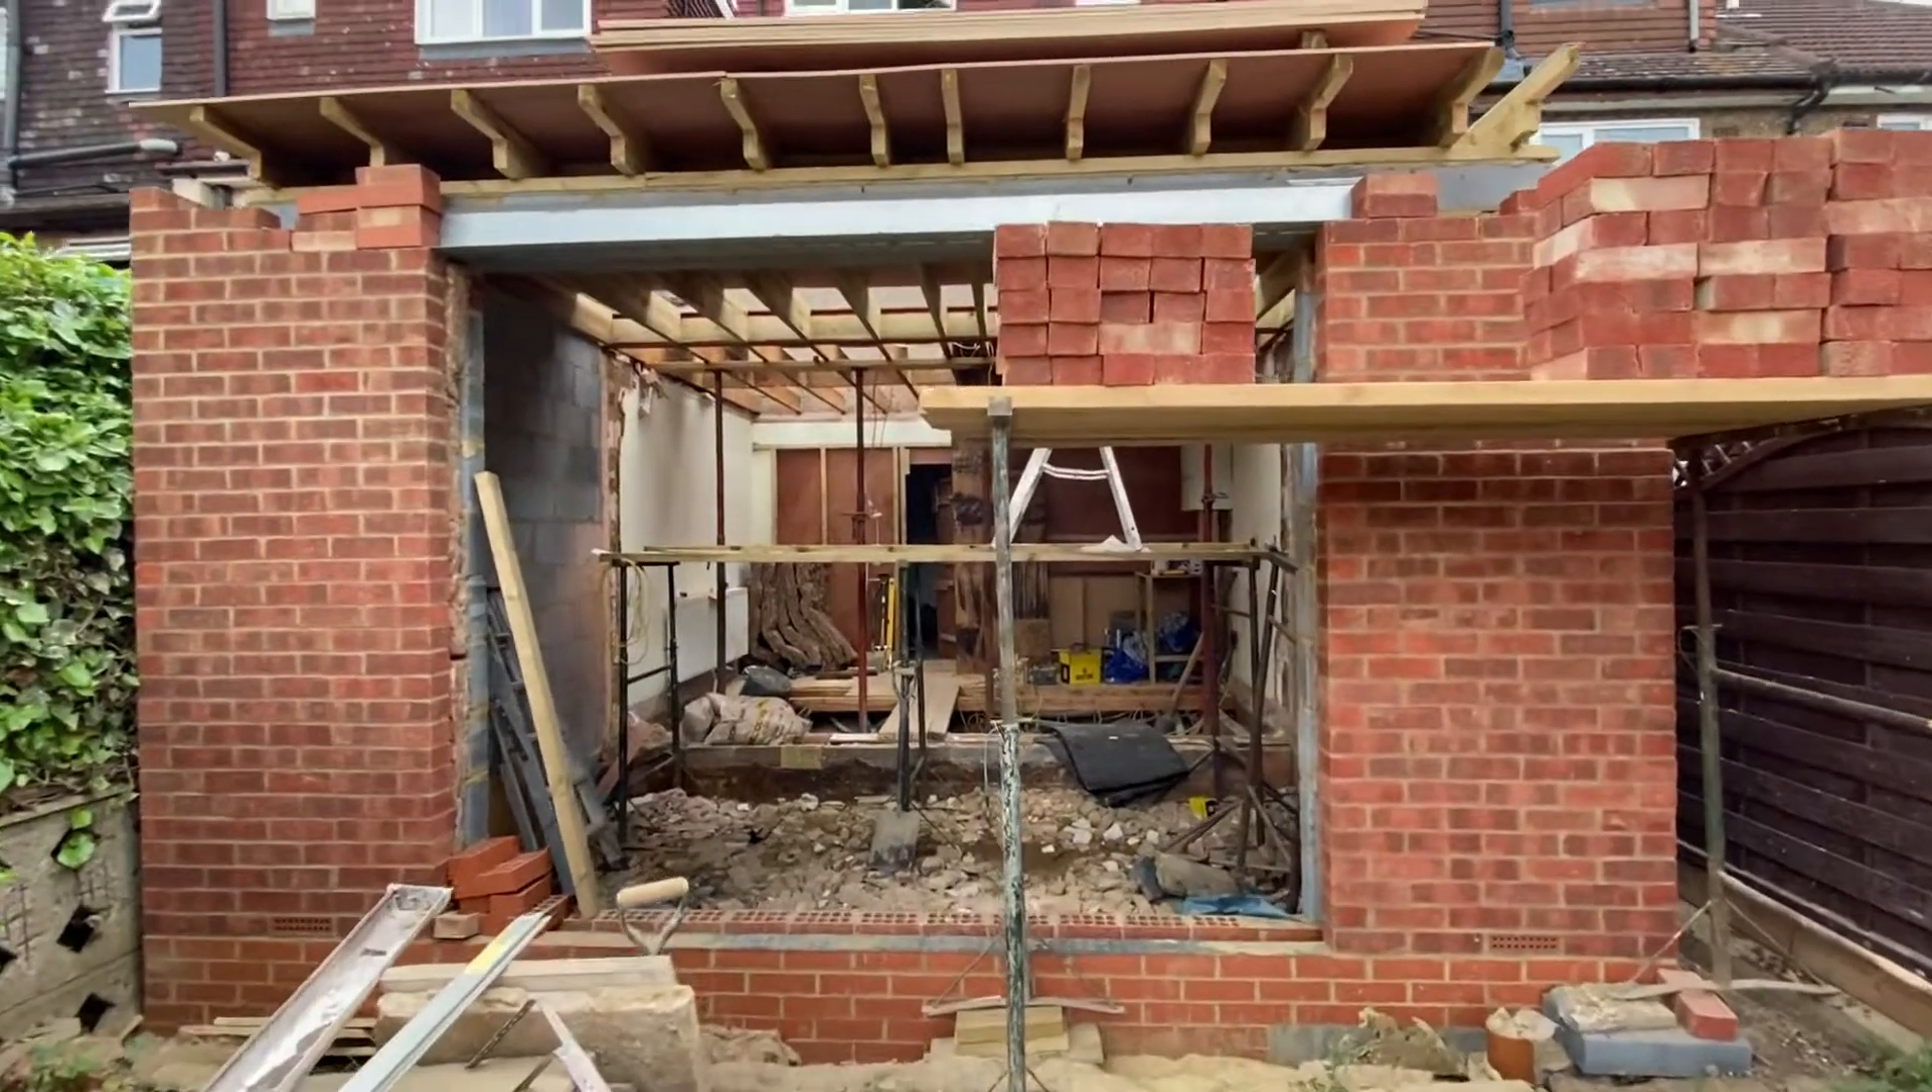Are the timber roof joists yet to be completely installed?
No.